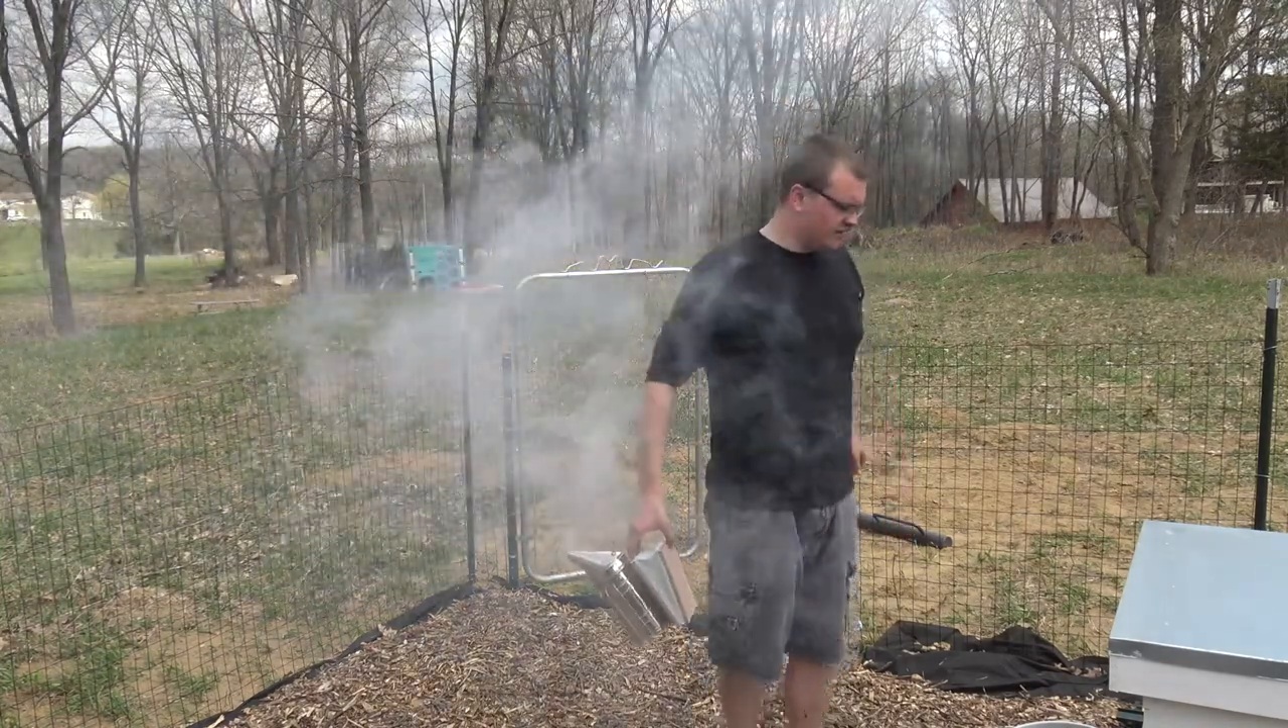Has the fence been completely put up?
Yes.